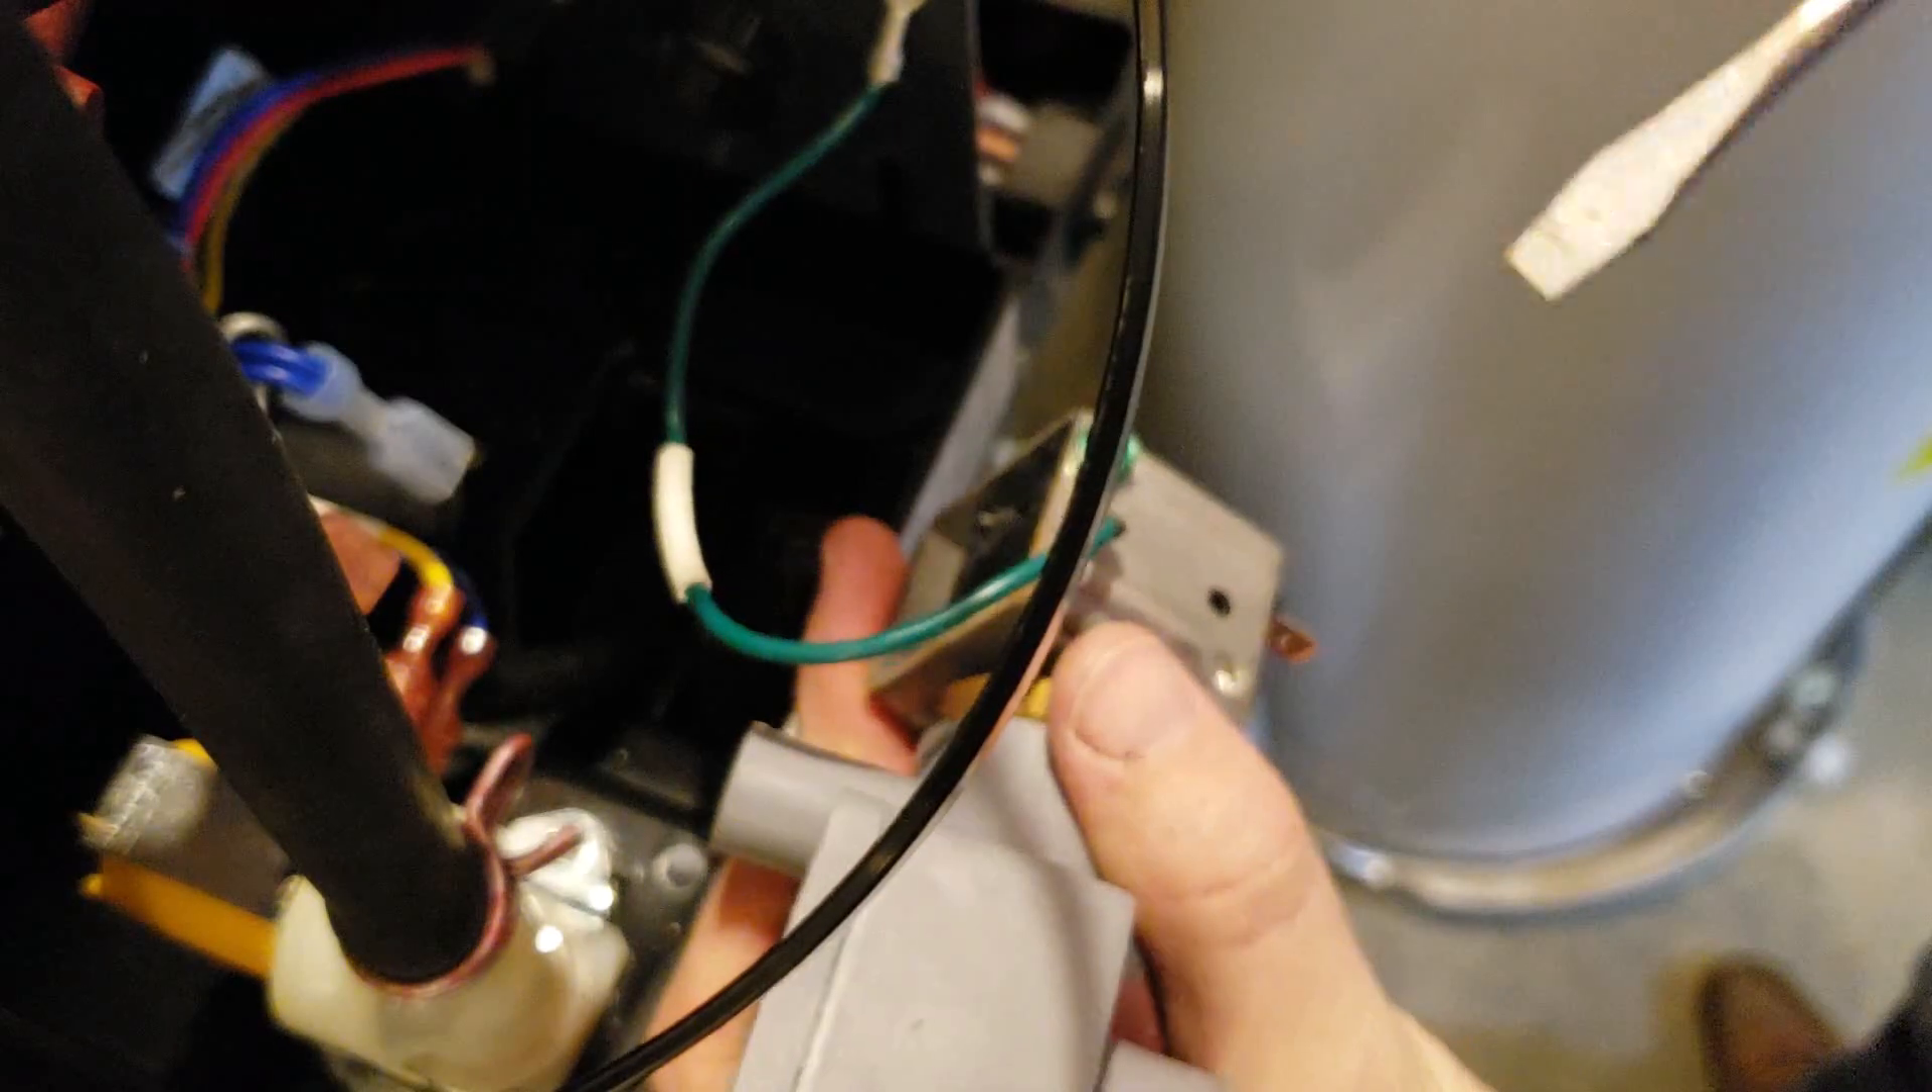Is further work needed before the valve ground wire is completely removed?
Yes.